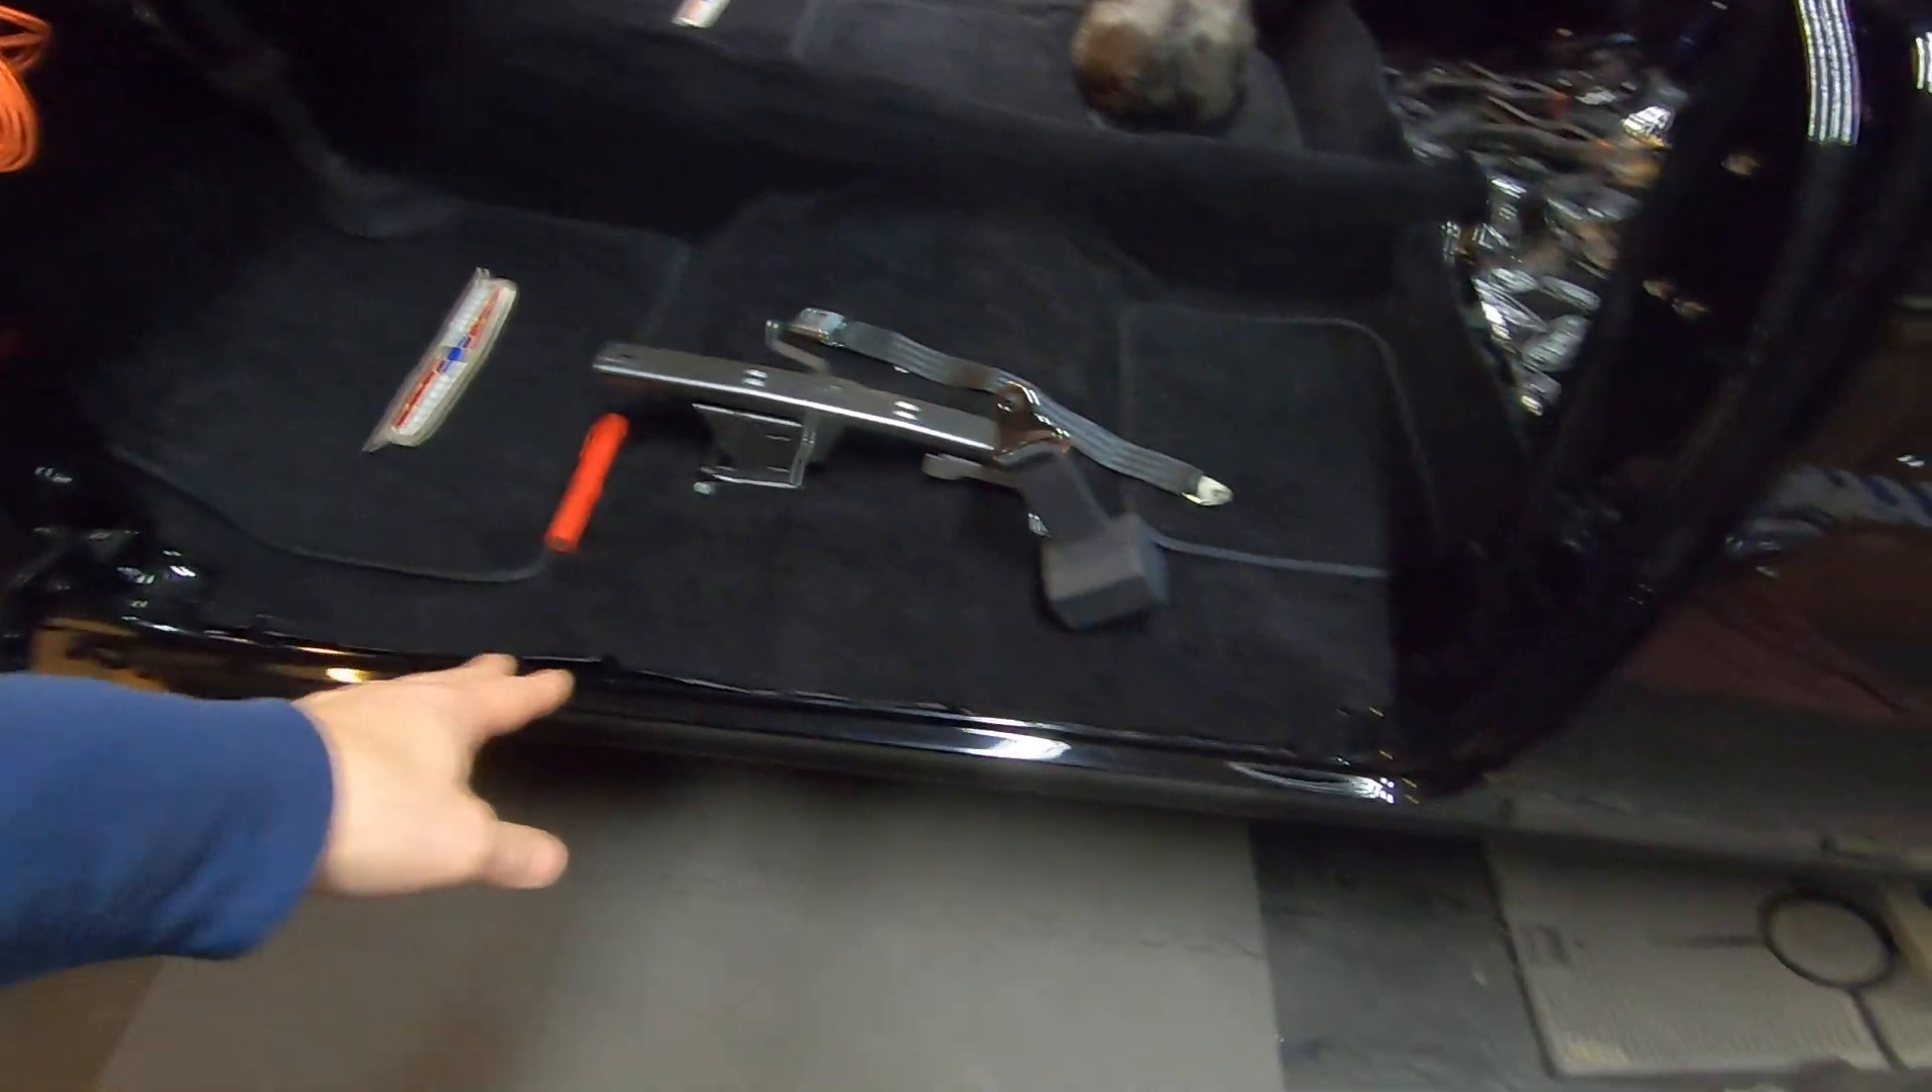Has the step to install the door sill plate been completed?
No.